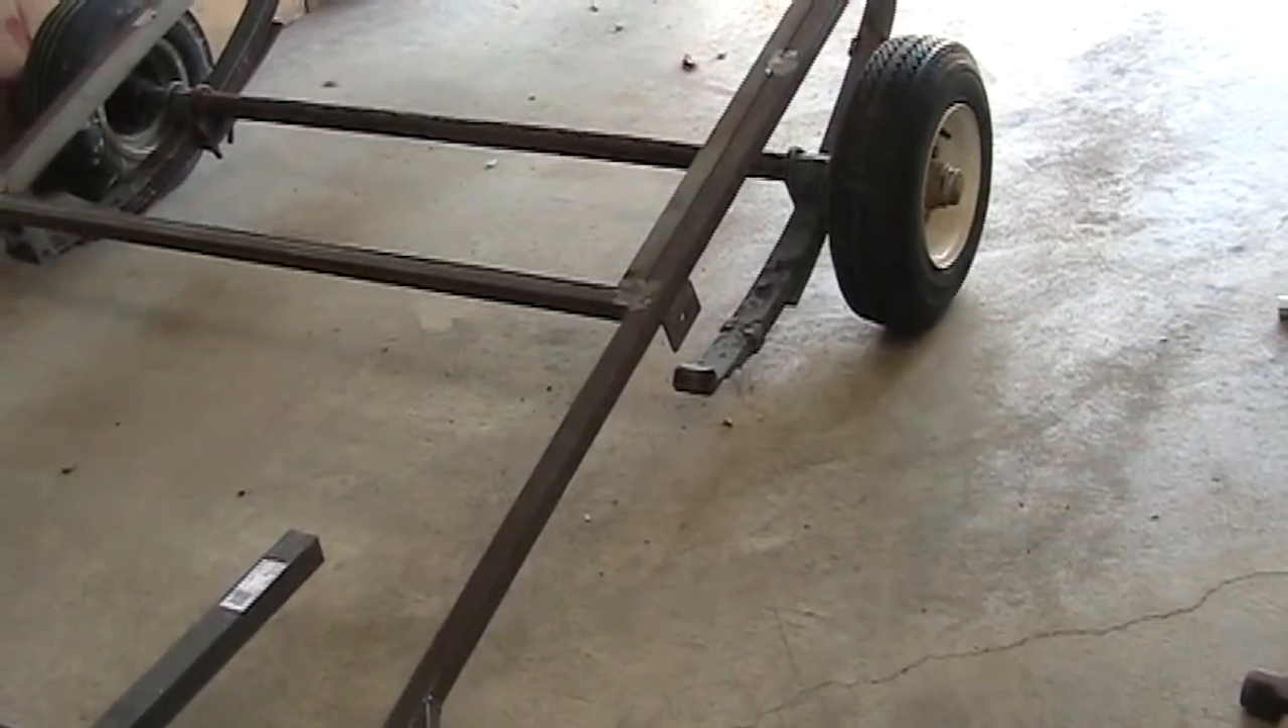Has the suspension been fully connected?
No.